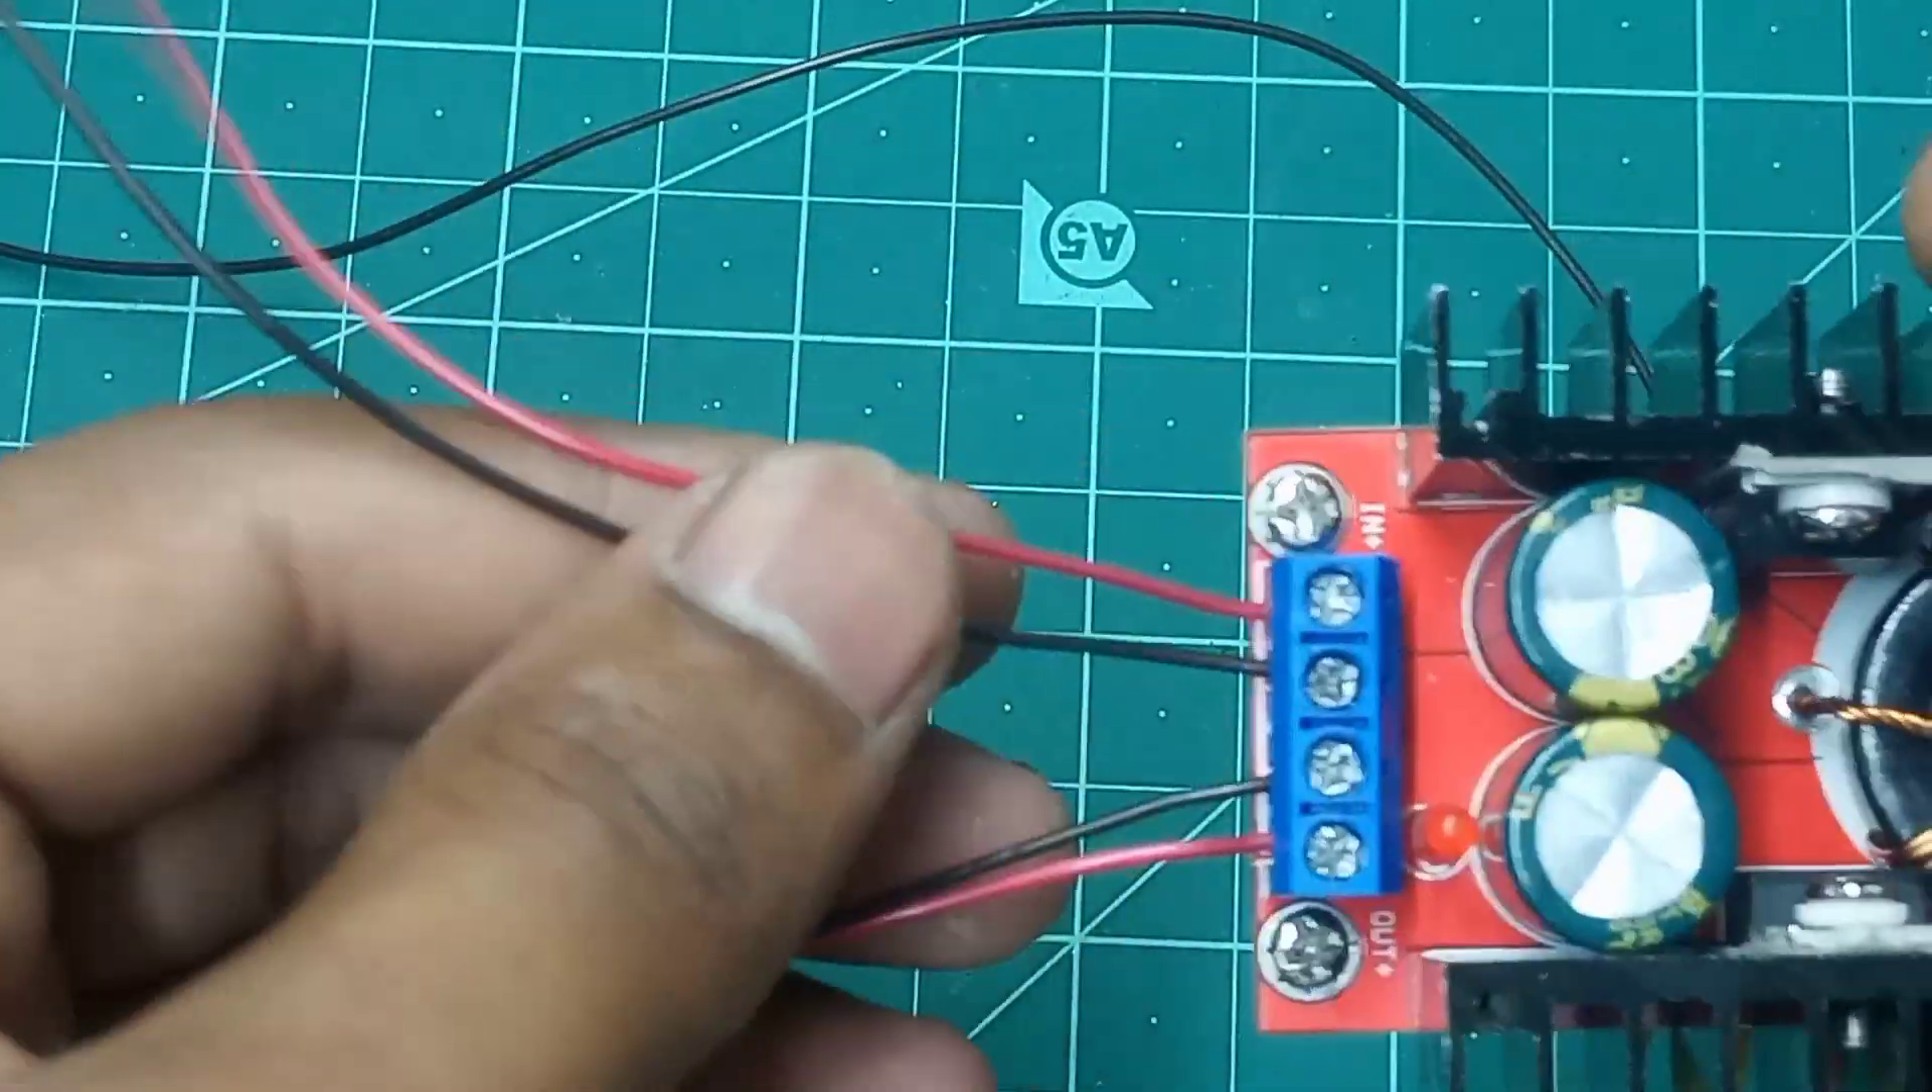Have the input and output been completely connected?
Yes.